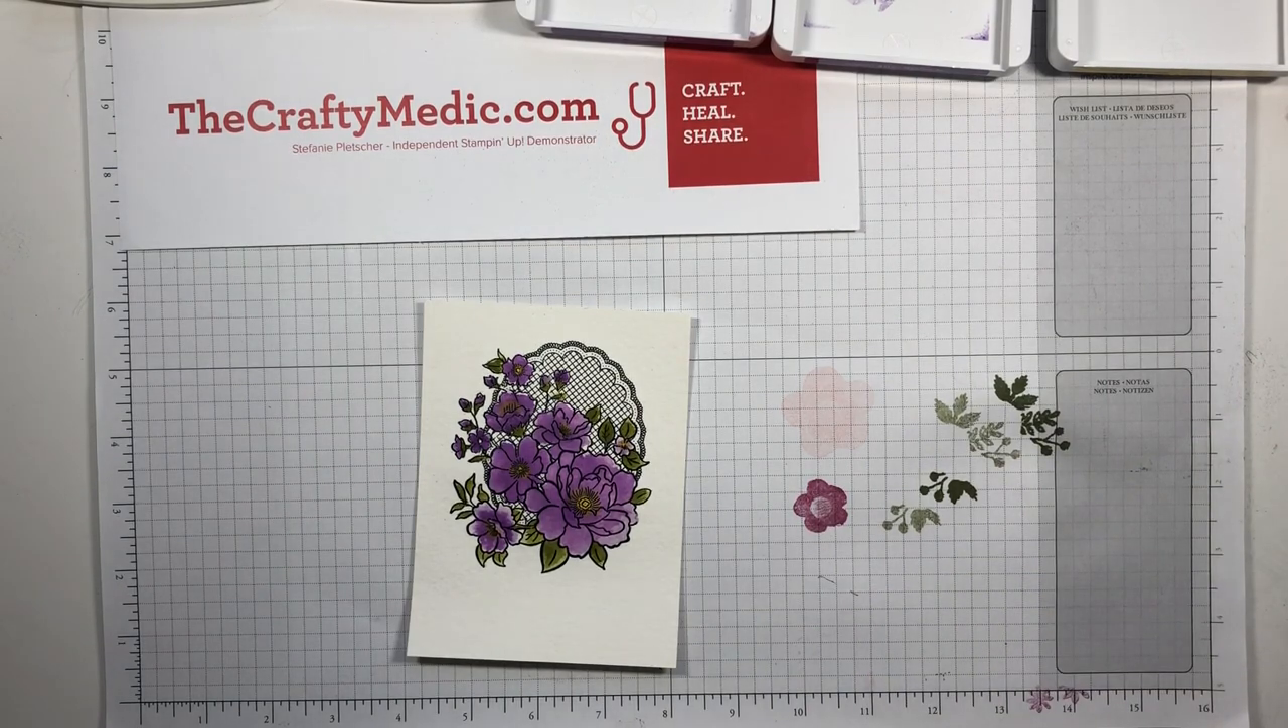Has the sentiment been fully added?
No.